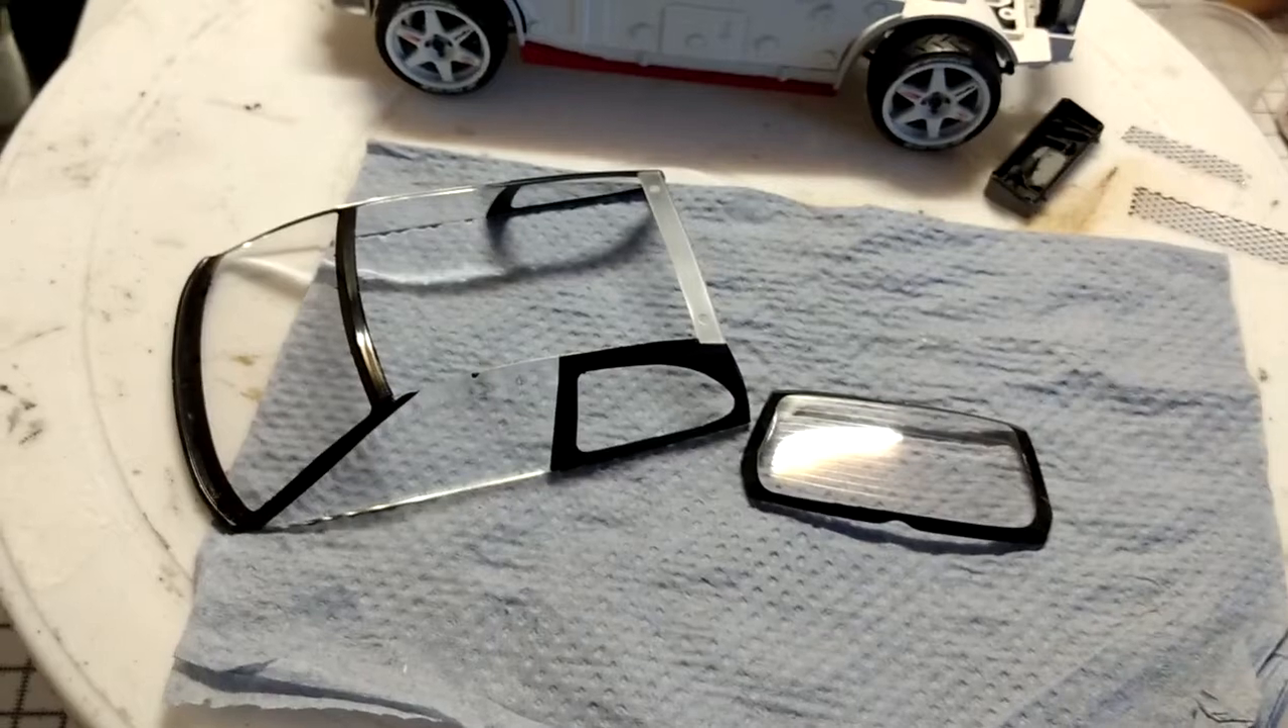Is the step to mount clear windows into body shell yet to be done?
Yes.